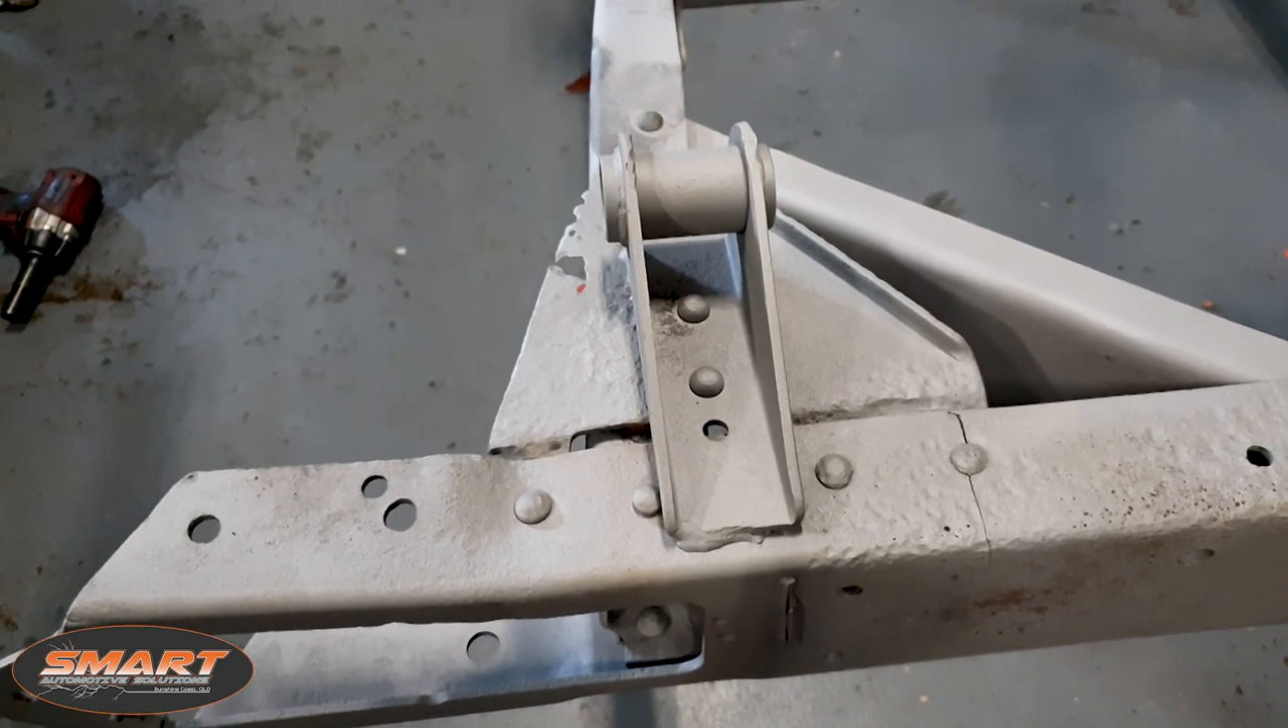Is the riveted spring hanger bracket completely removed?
No.